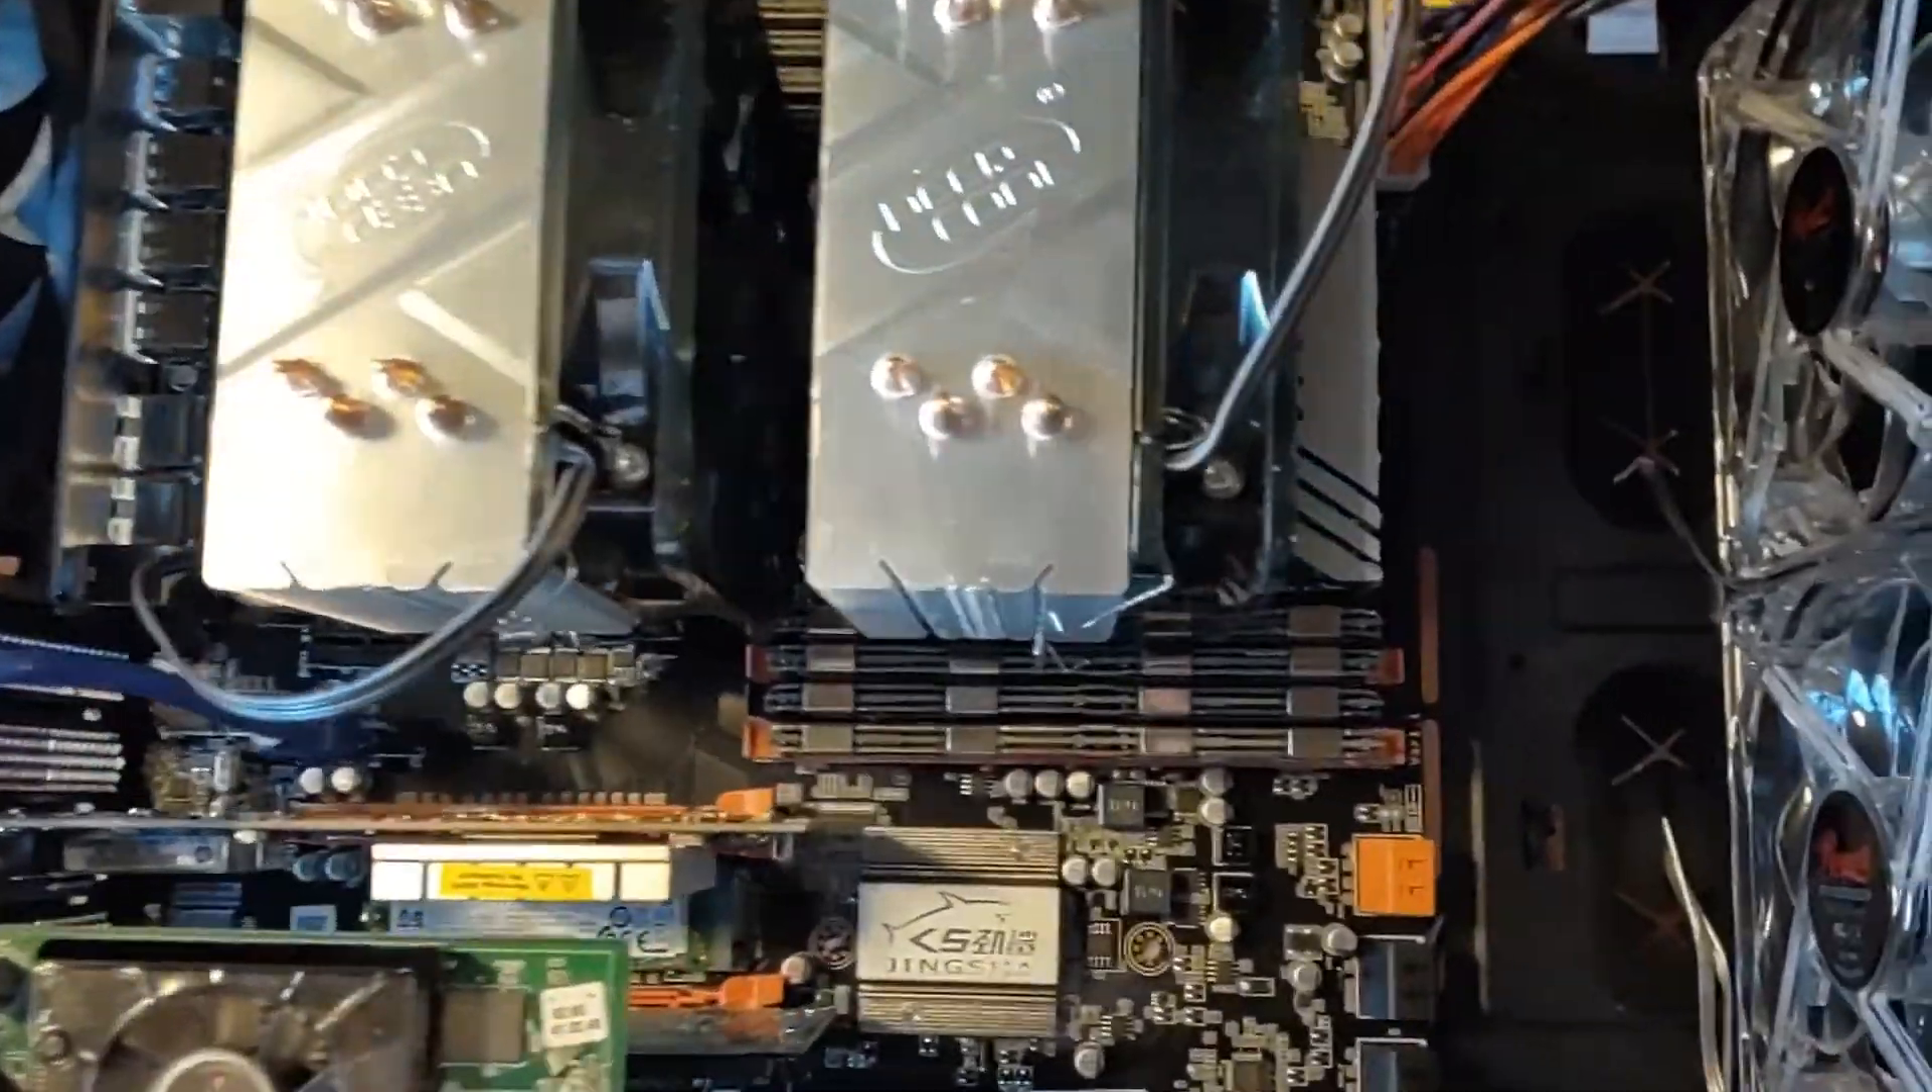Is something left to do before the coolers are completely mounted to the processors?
No.